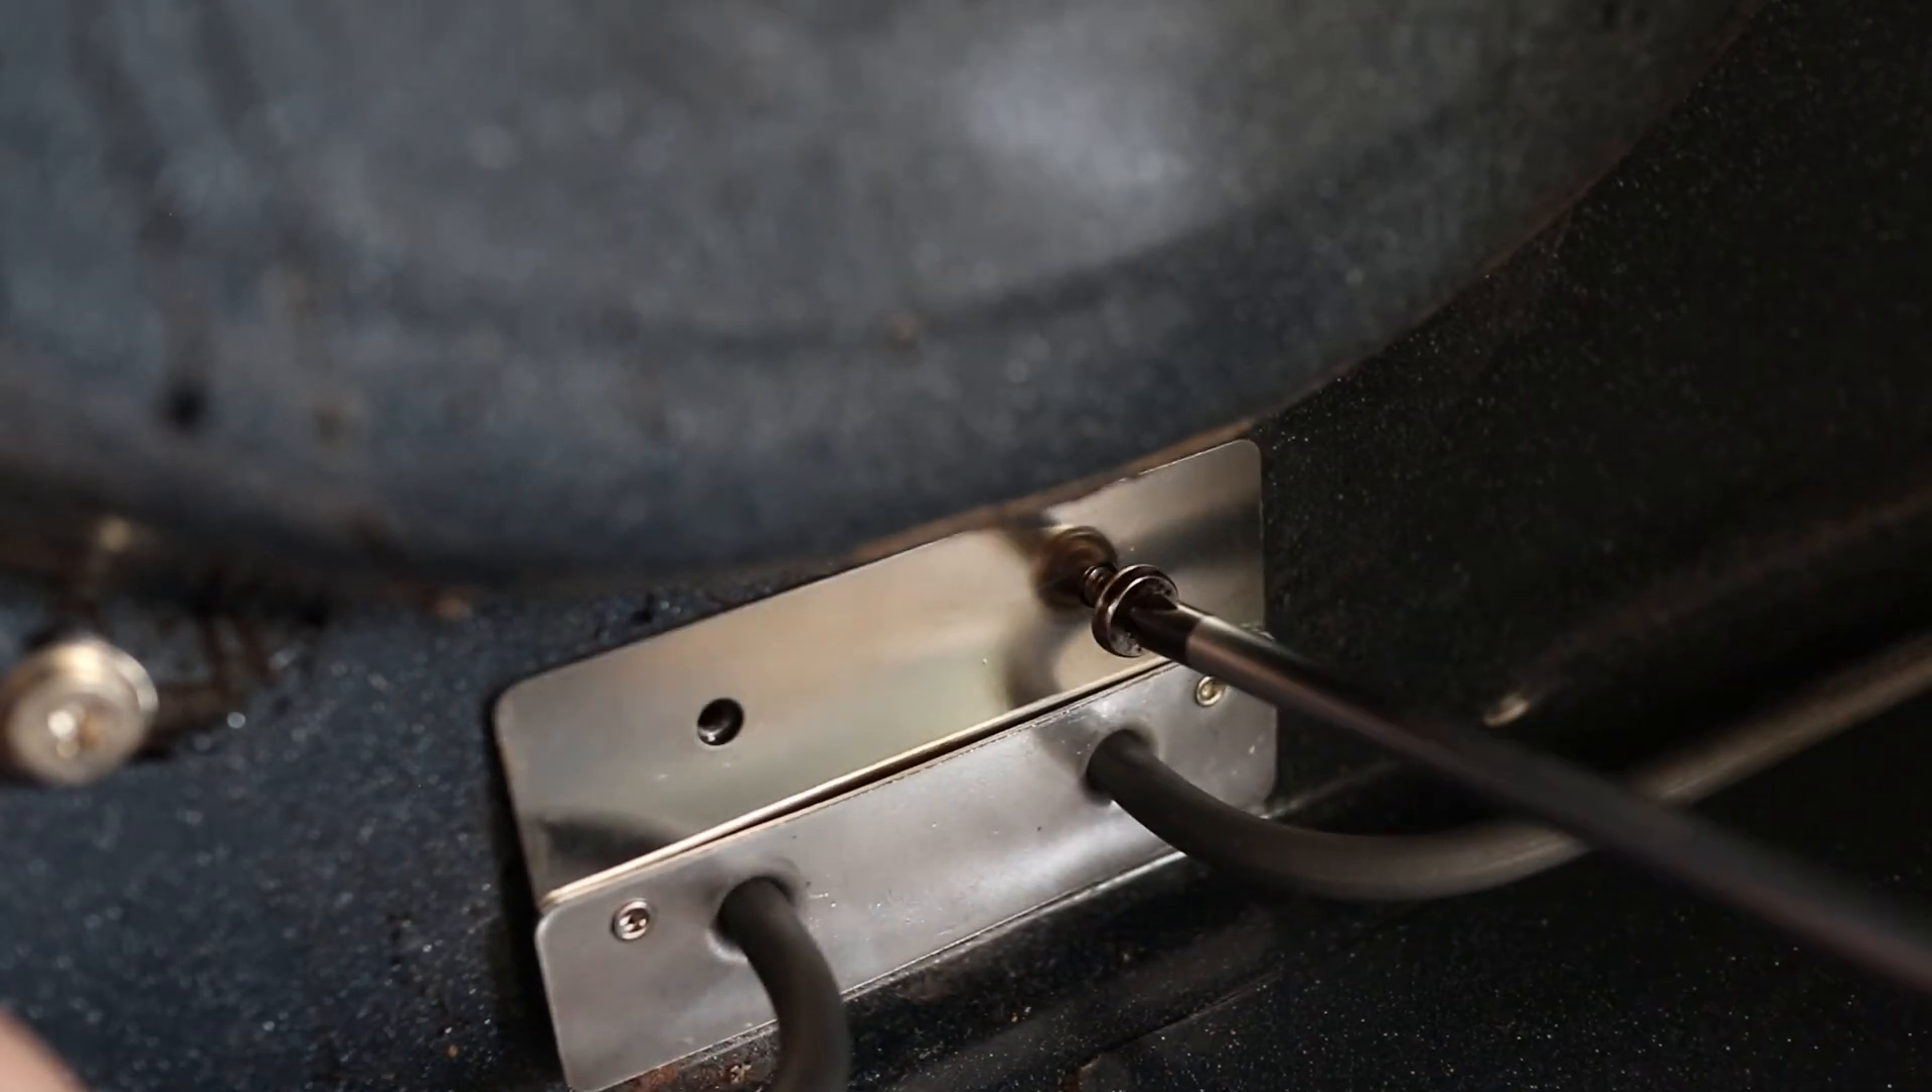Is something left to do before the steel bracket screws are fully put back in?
Yes.